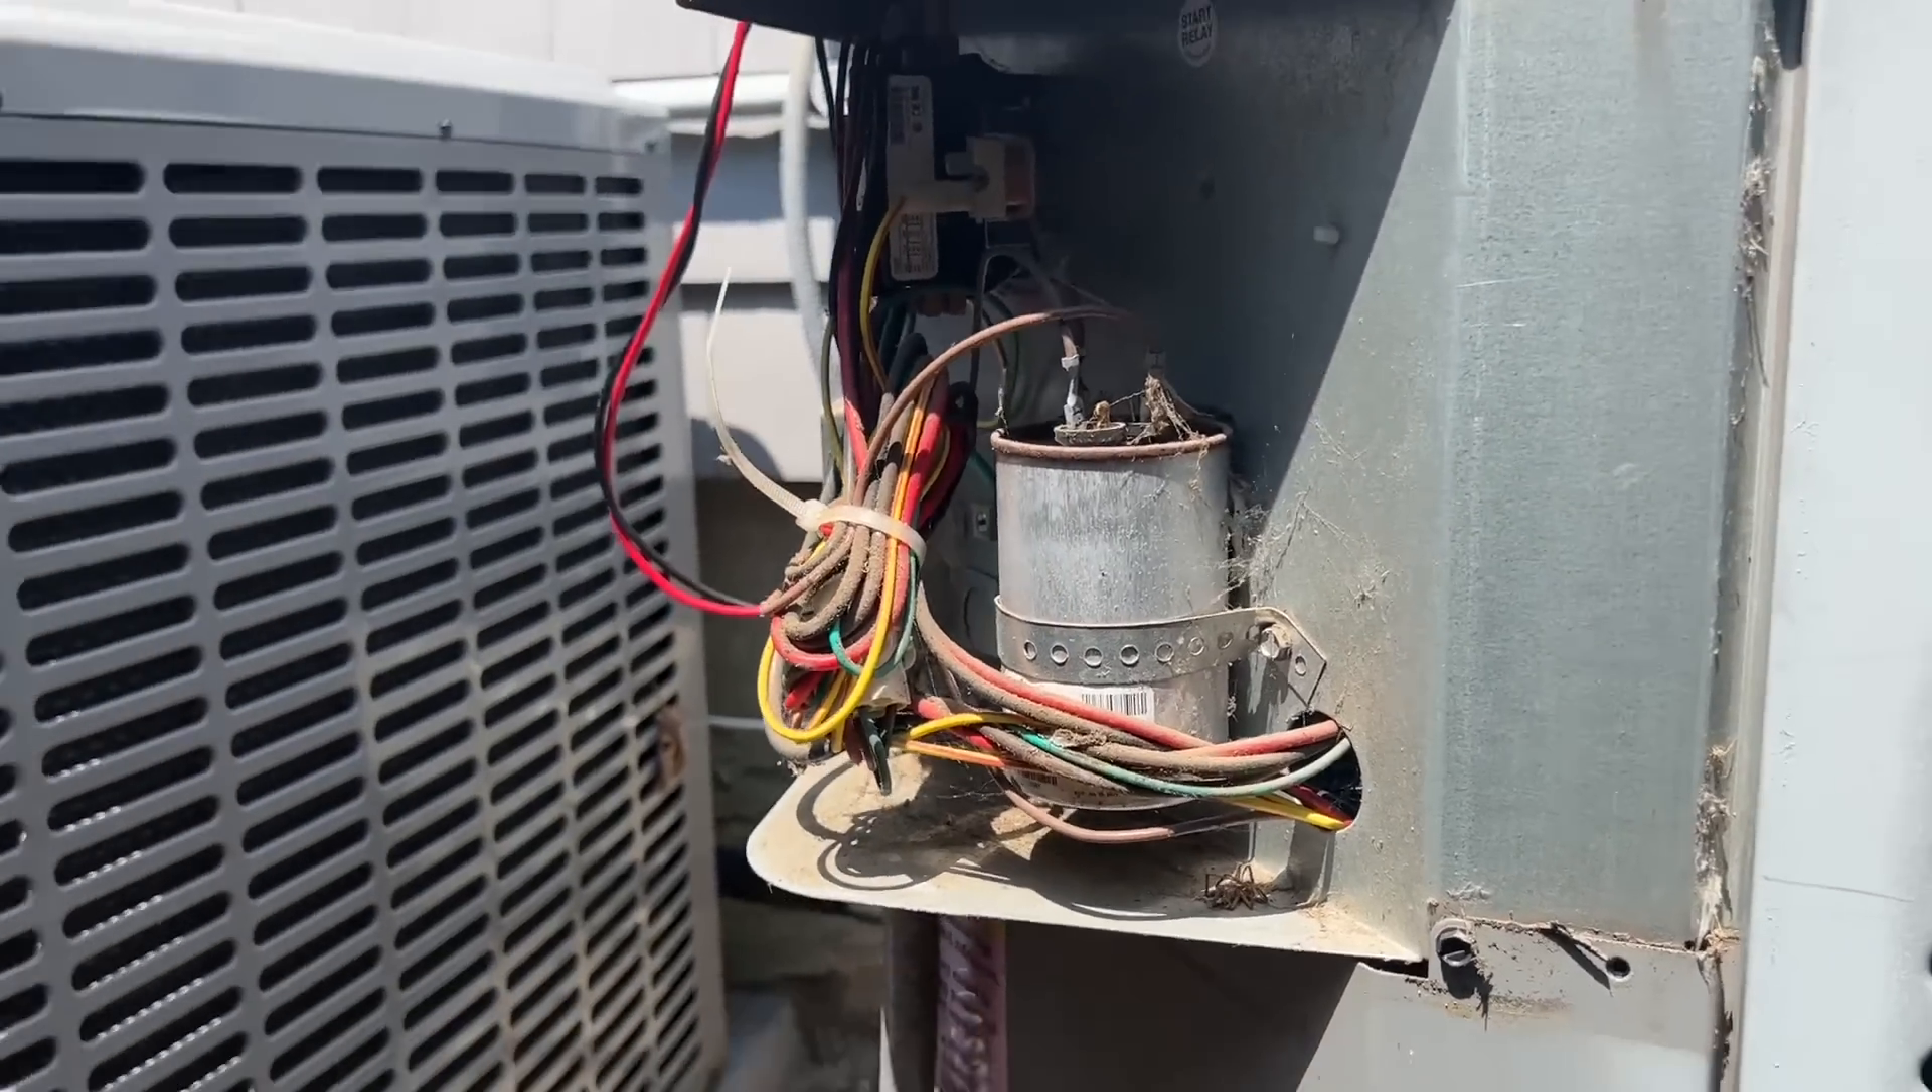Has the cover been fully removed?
Yes.